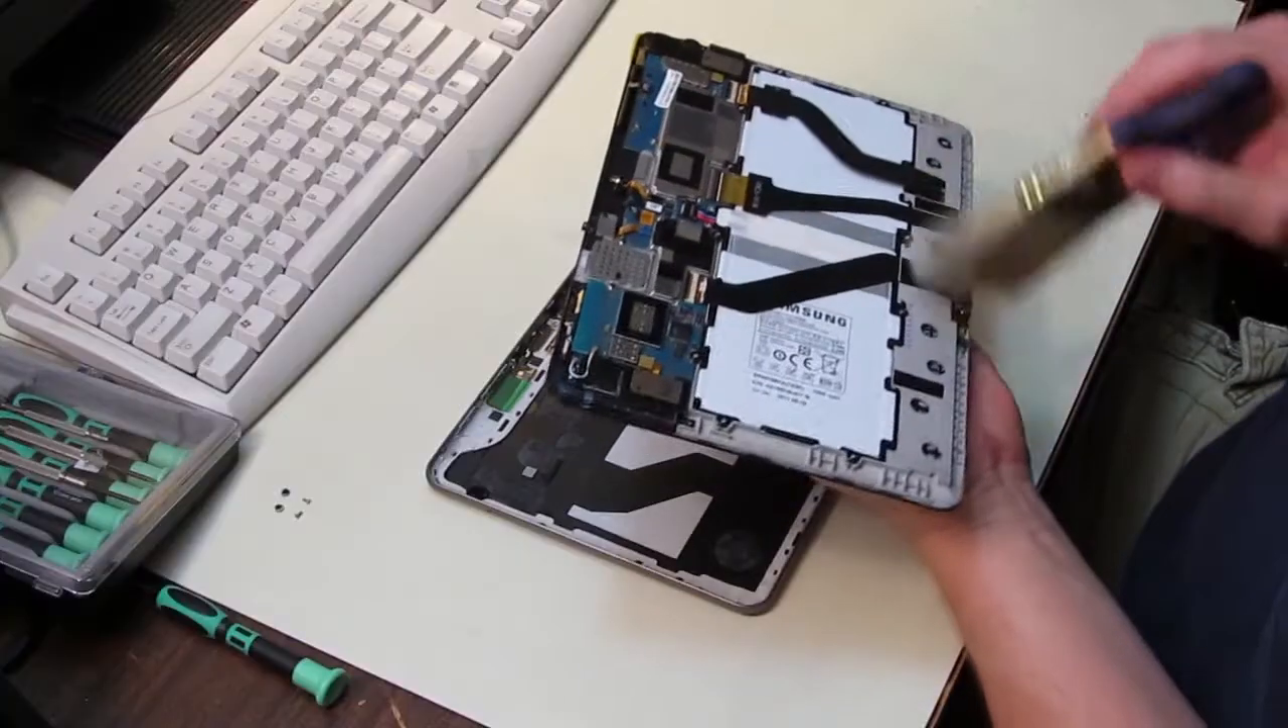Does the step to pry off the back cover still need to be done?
No.